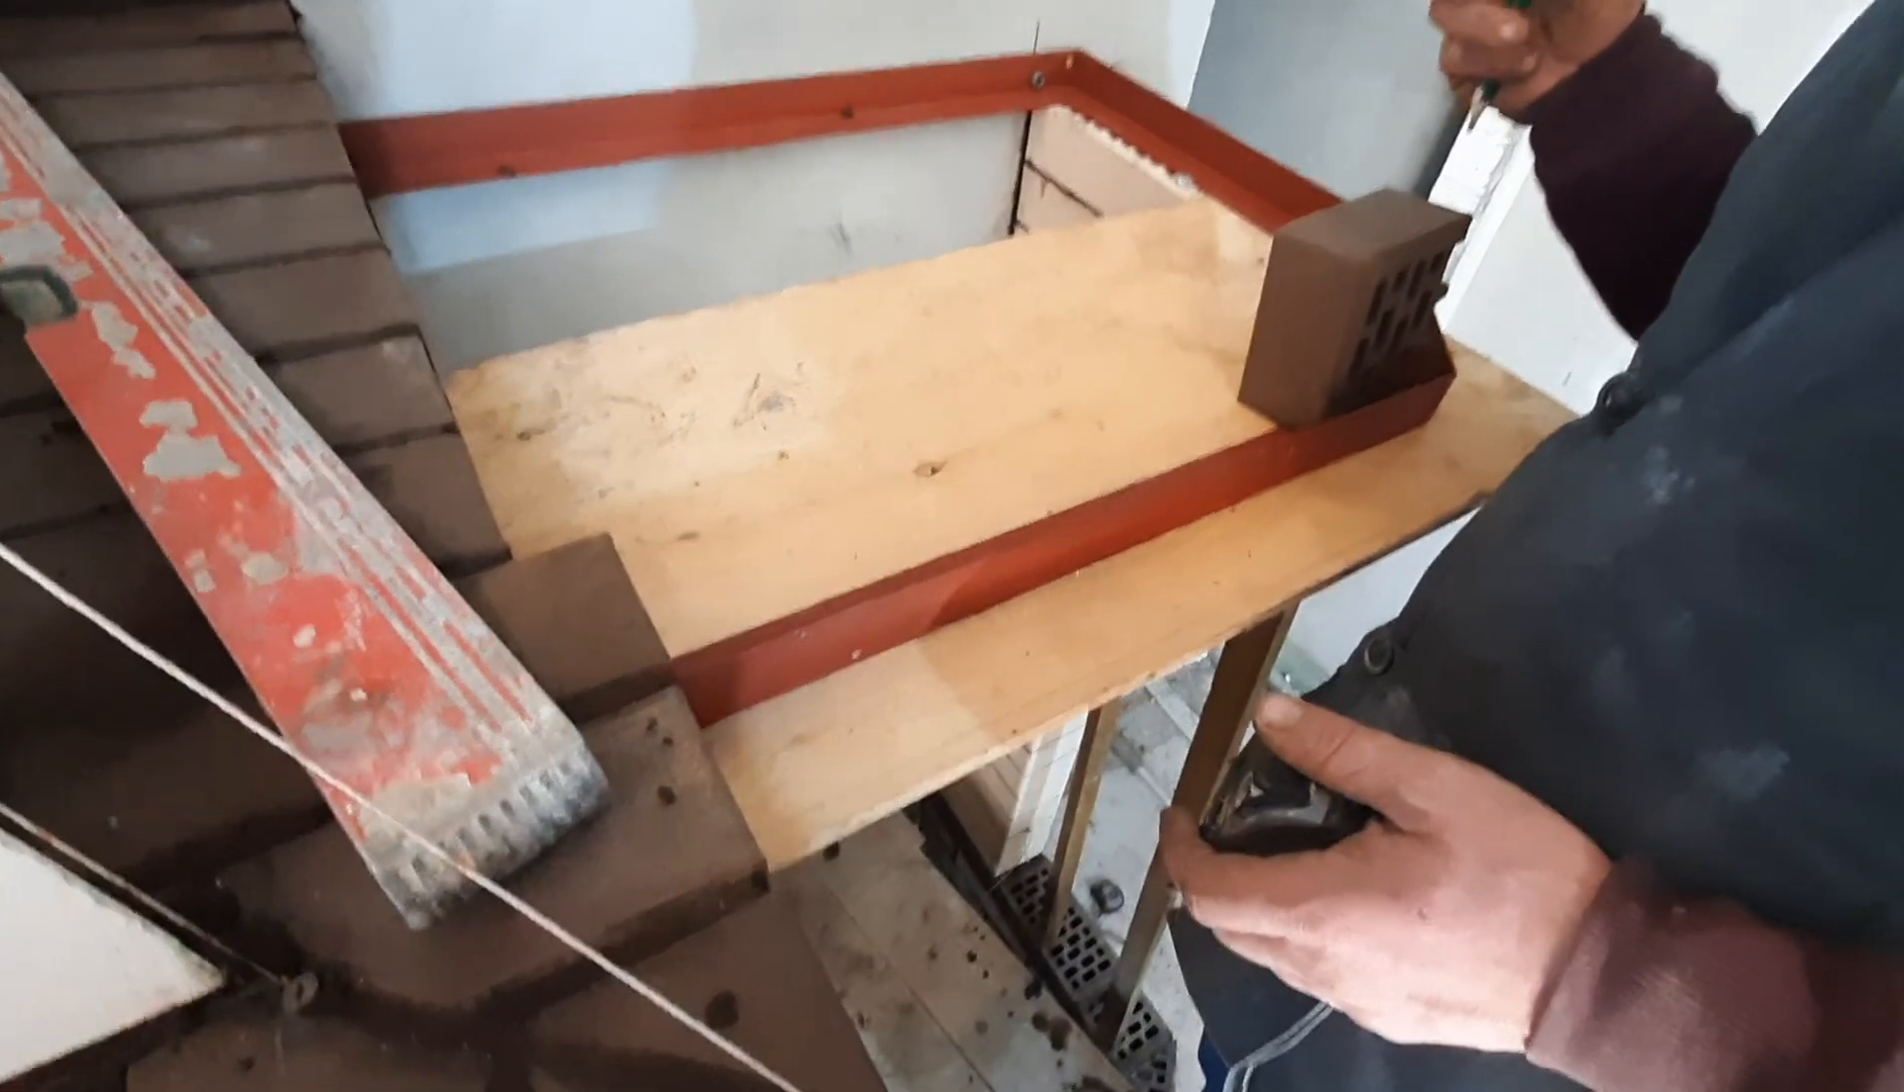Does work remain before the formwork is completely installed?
No.